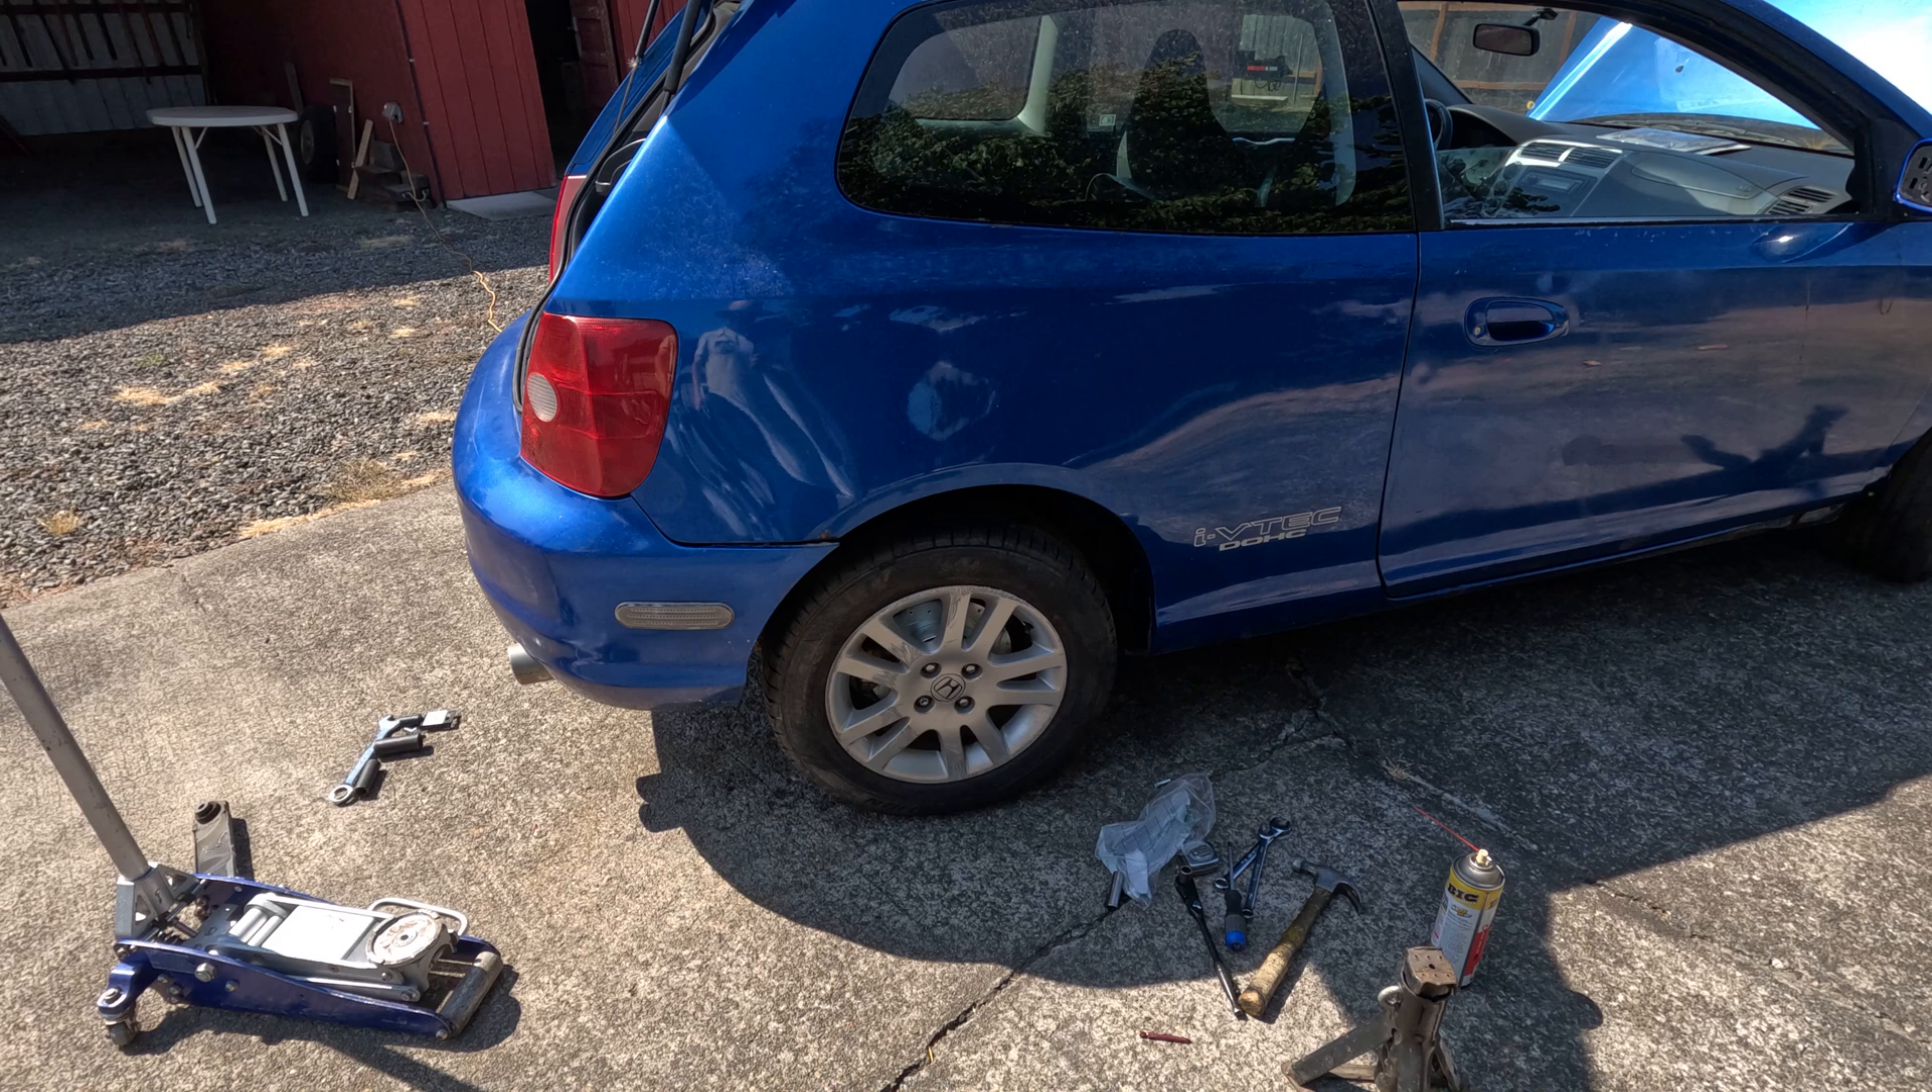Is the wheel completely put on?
Yes.